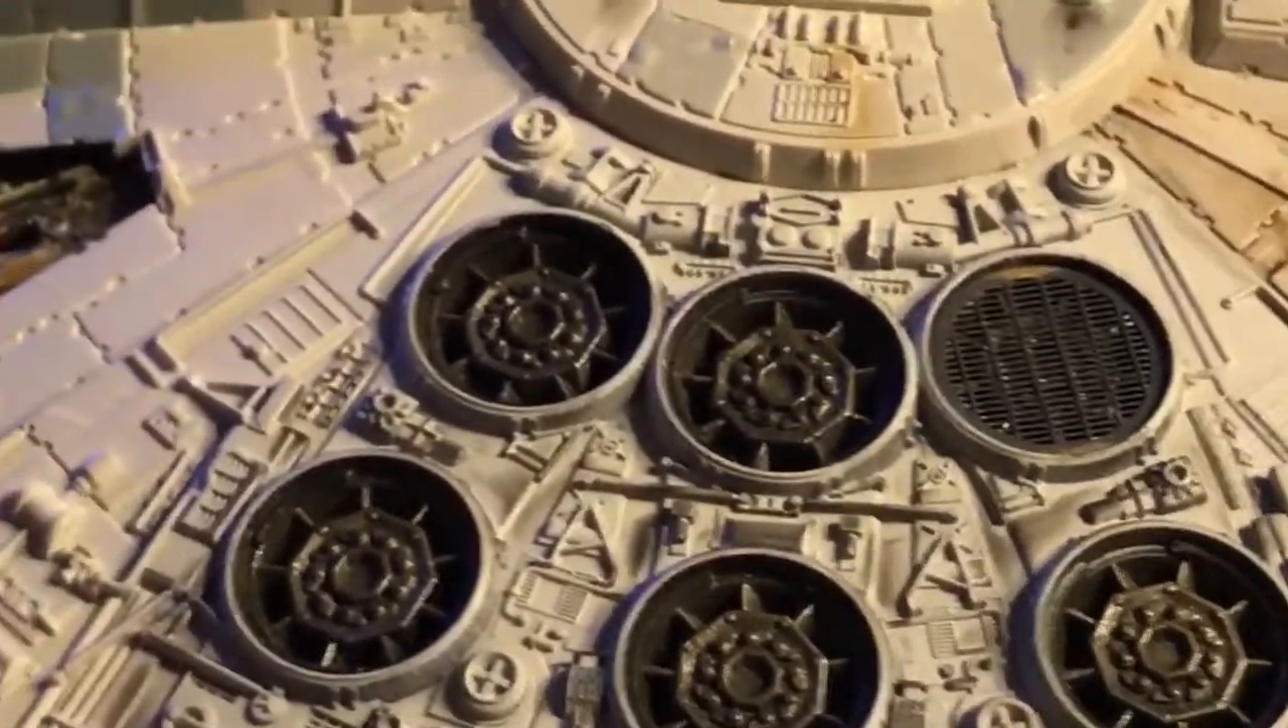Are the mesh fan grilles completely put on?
No.